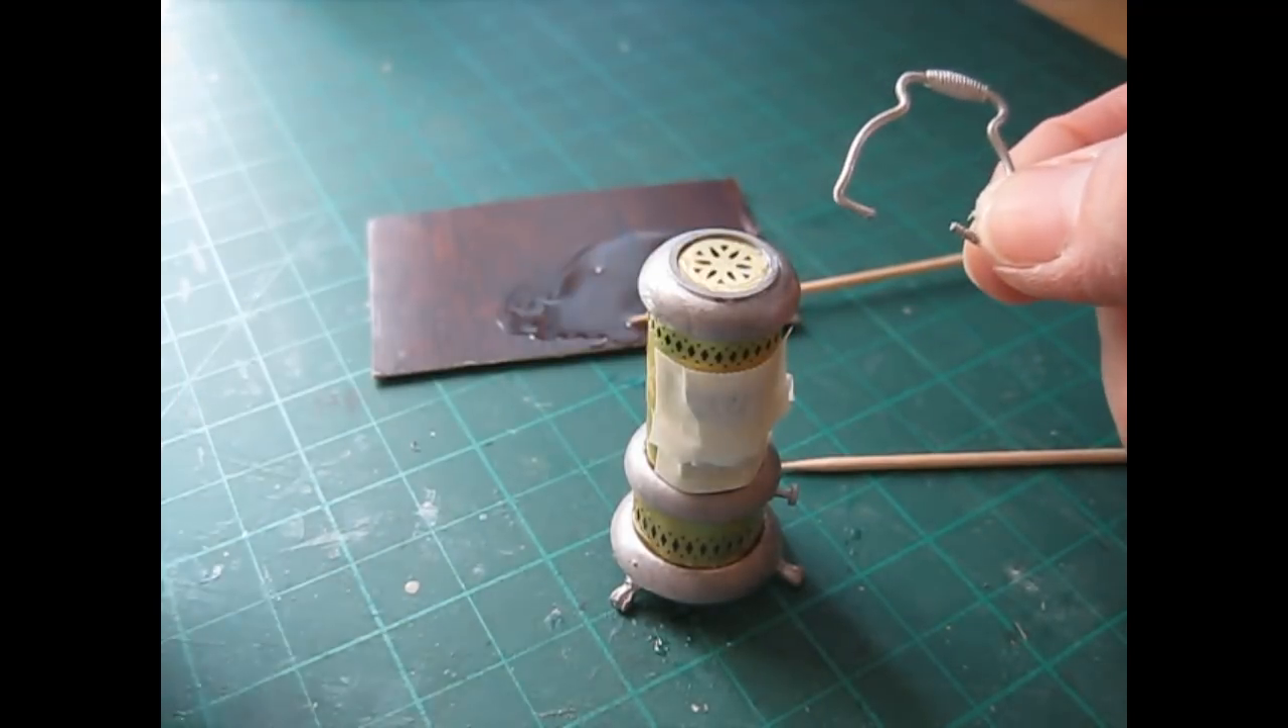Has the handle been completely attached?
No.